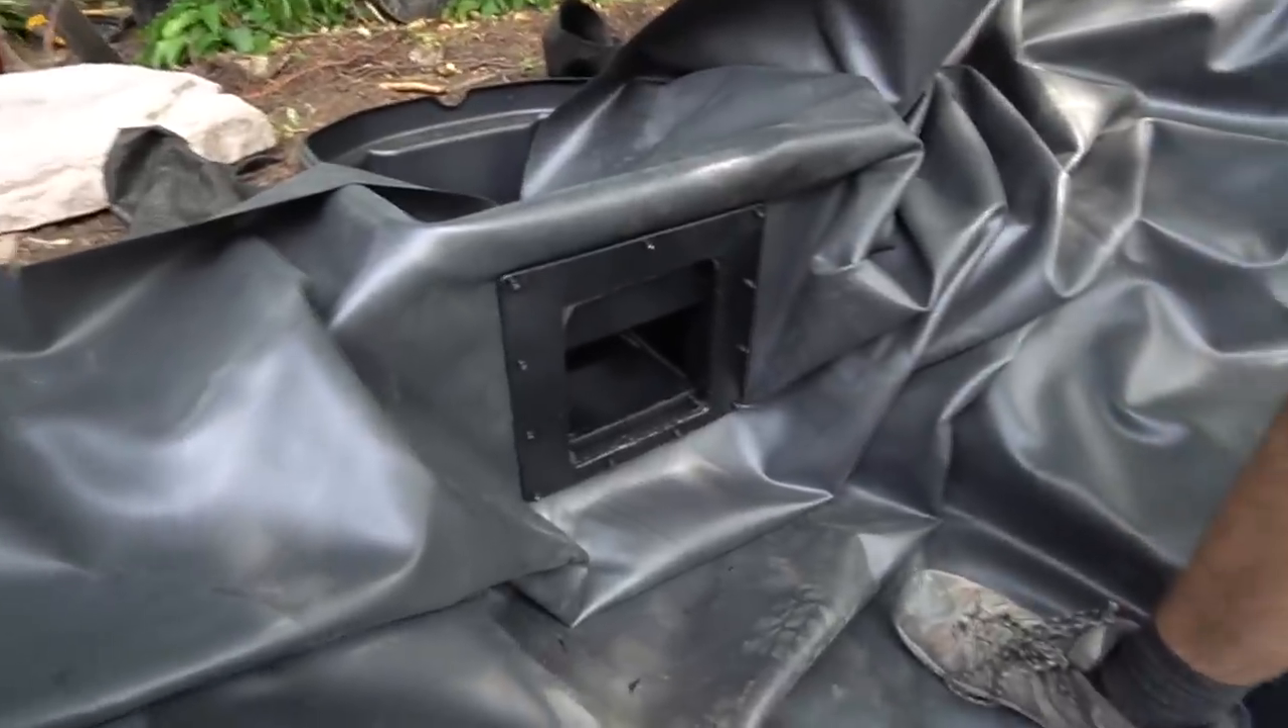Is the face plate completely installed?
Yes.